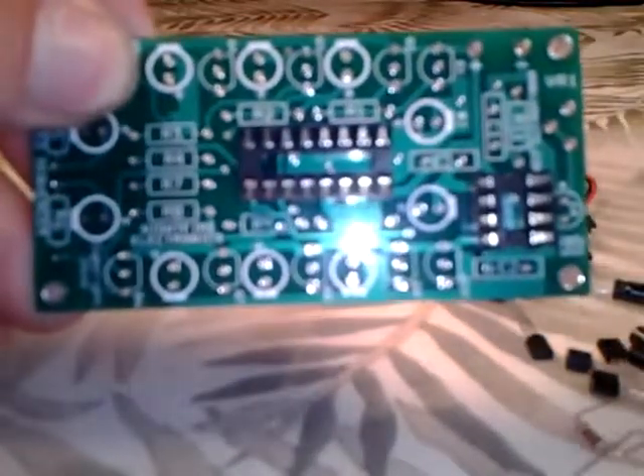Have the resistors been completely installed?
No.